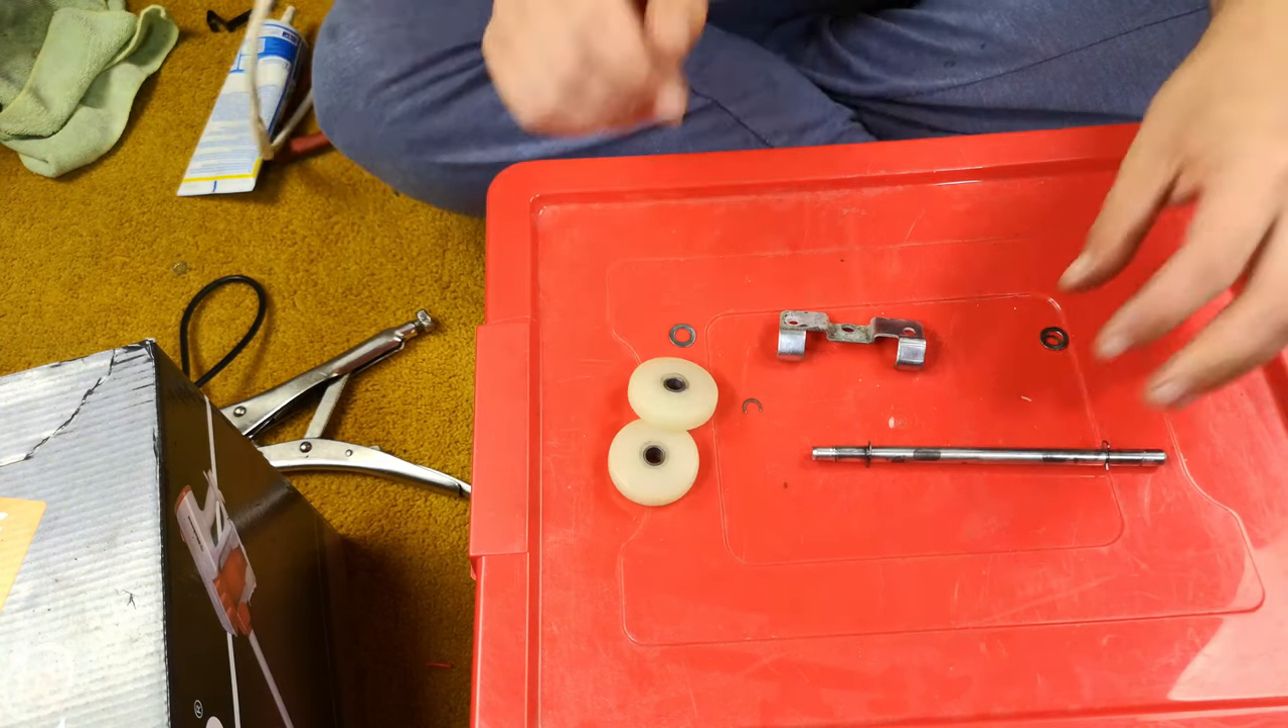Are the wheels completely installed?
No.